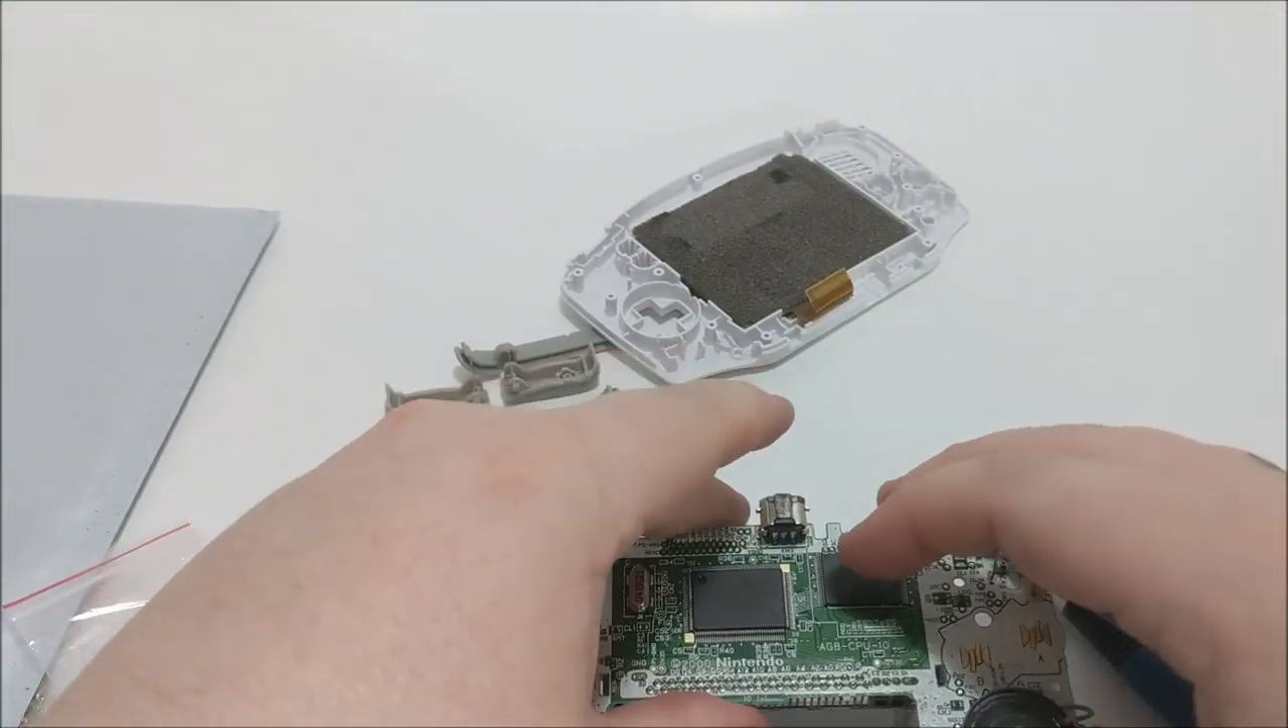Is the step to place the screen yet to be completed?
No.